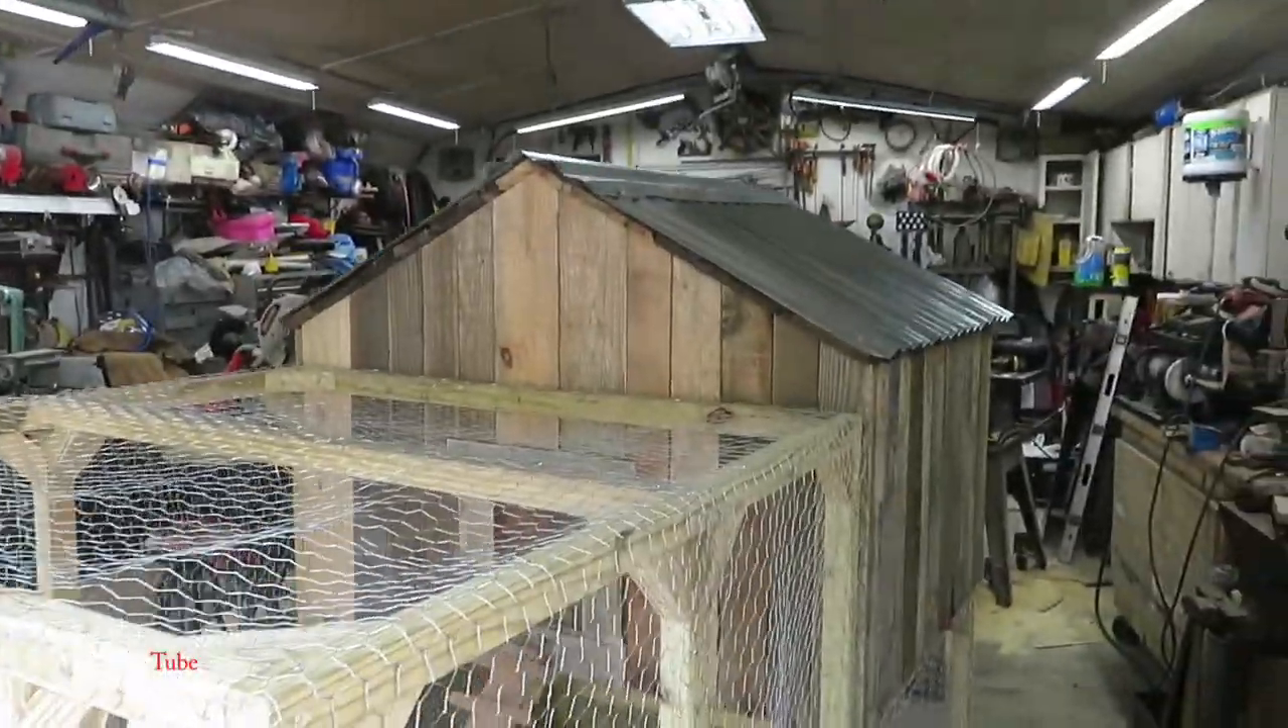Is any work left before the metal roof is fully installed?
No.